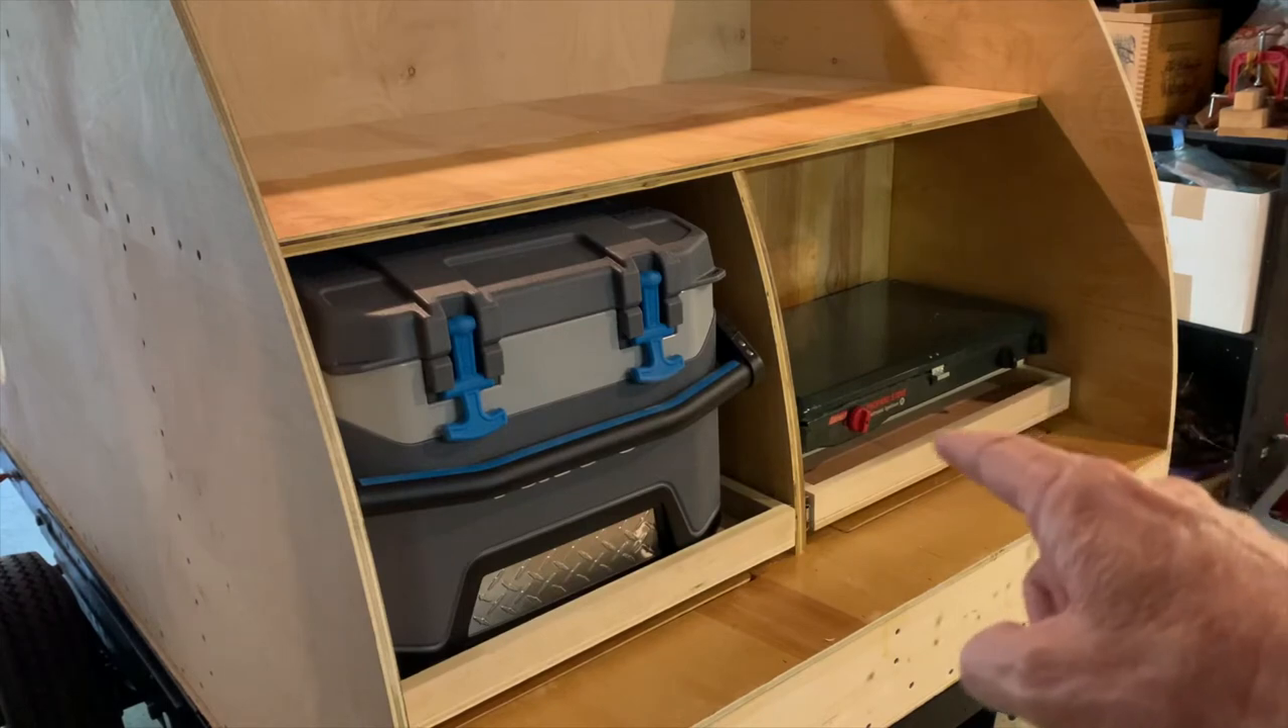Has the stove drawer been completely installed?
Yes.